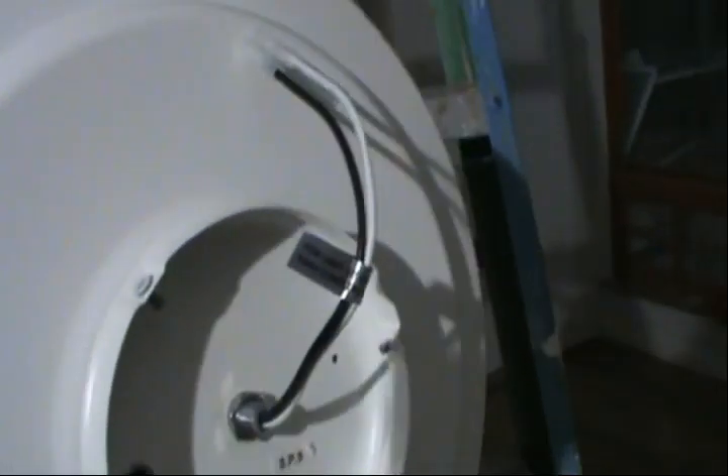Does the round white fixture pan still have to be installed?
Yes.